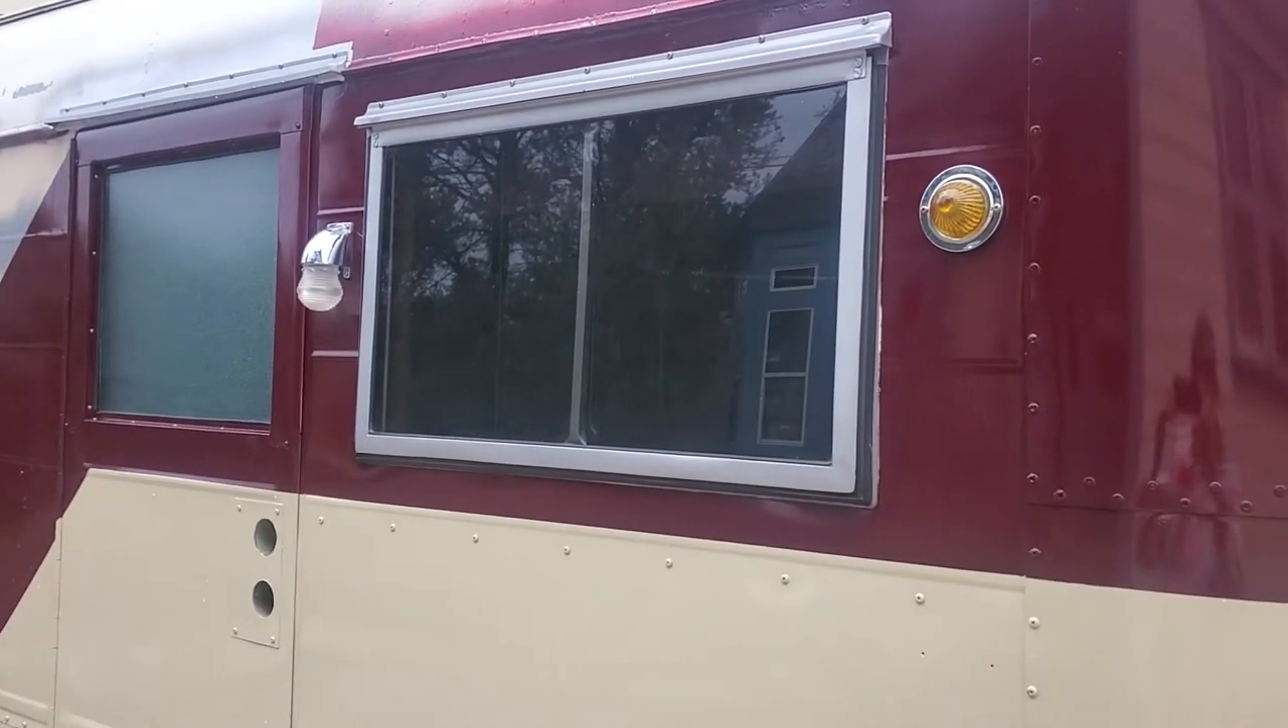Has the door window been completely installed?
Yes.